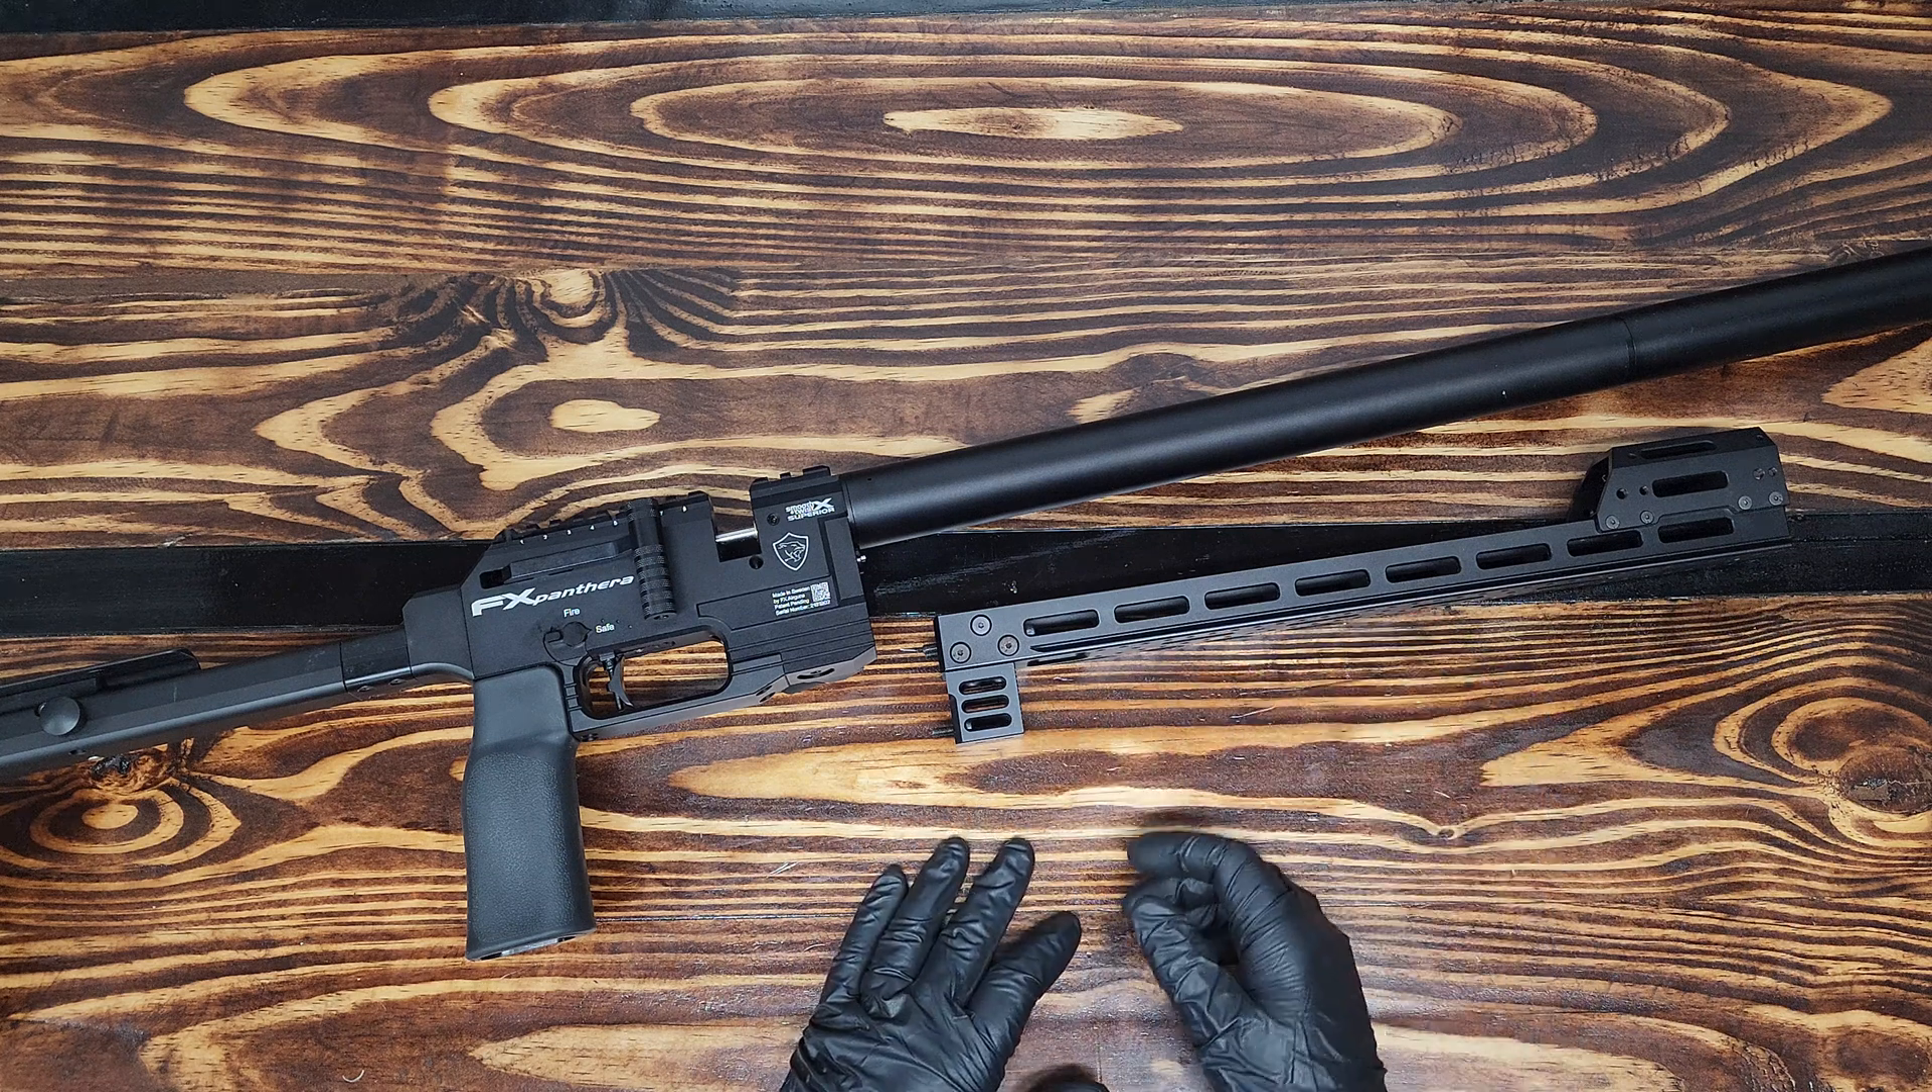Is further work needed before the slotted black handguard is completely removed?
No.